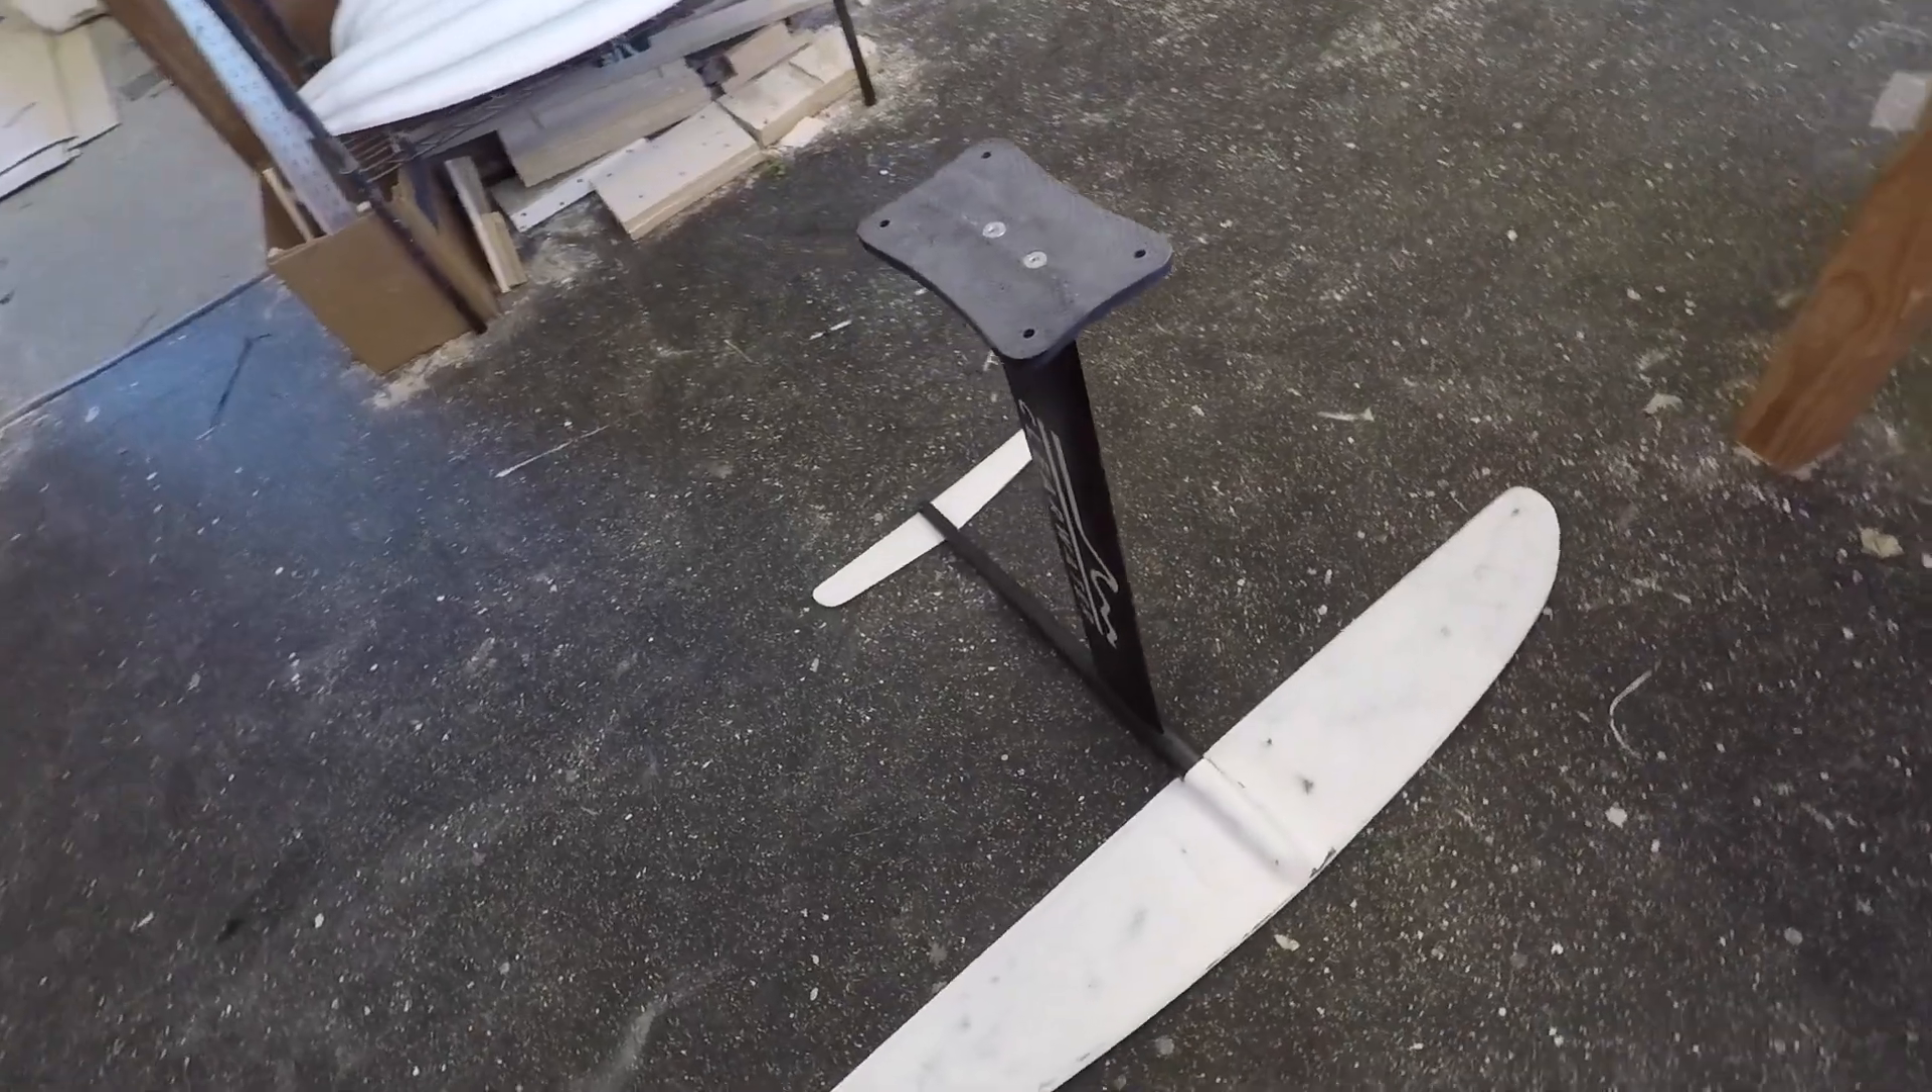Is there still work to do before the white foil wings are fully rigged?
No.